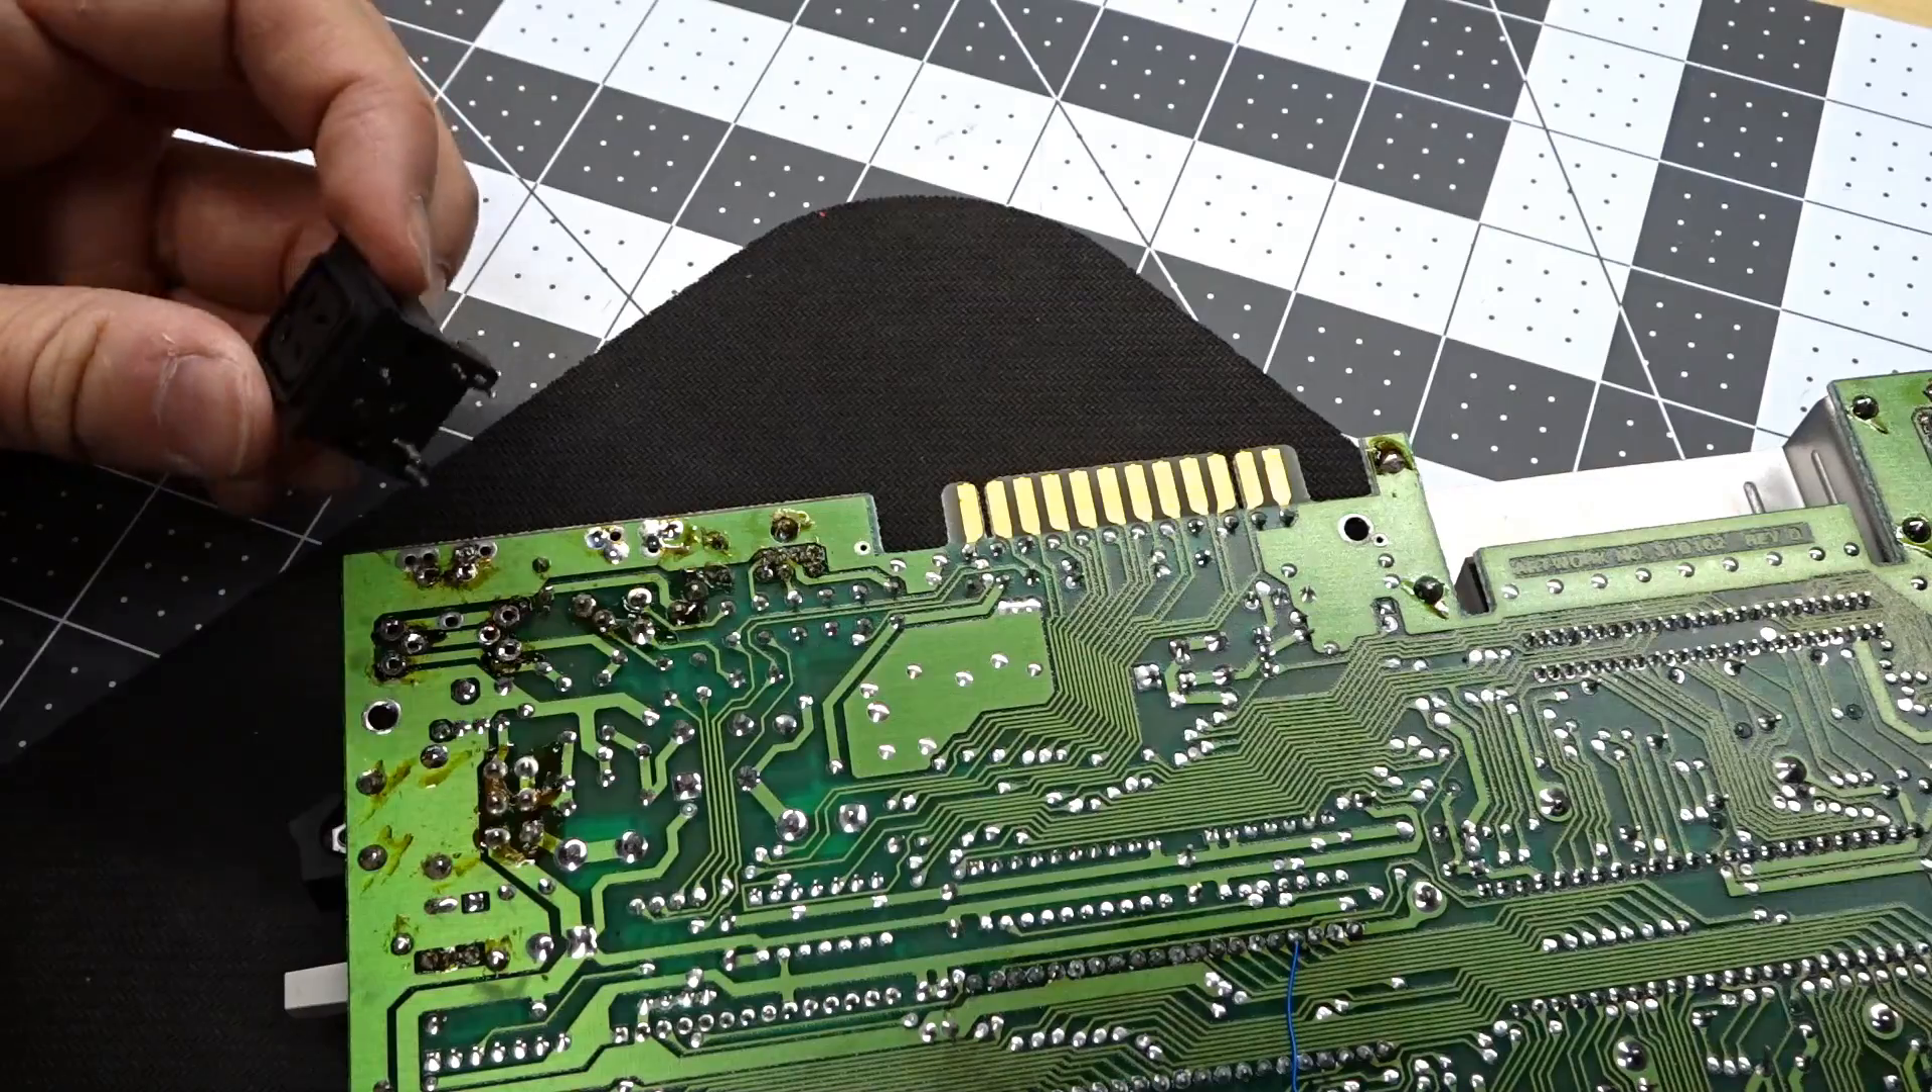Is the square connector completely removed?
Yes.